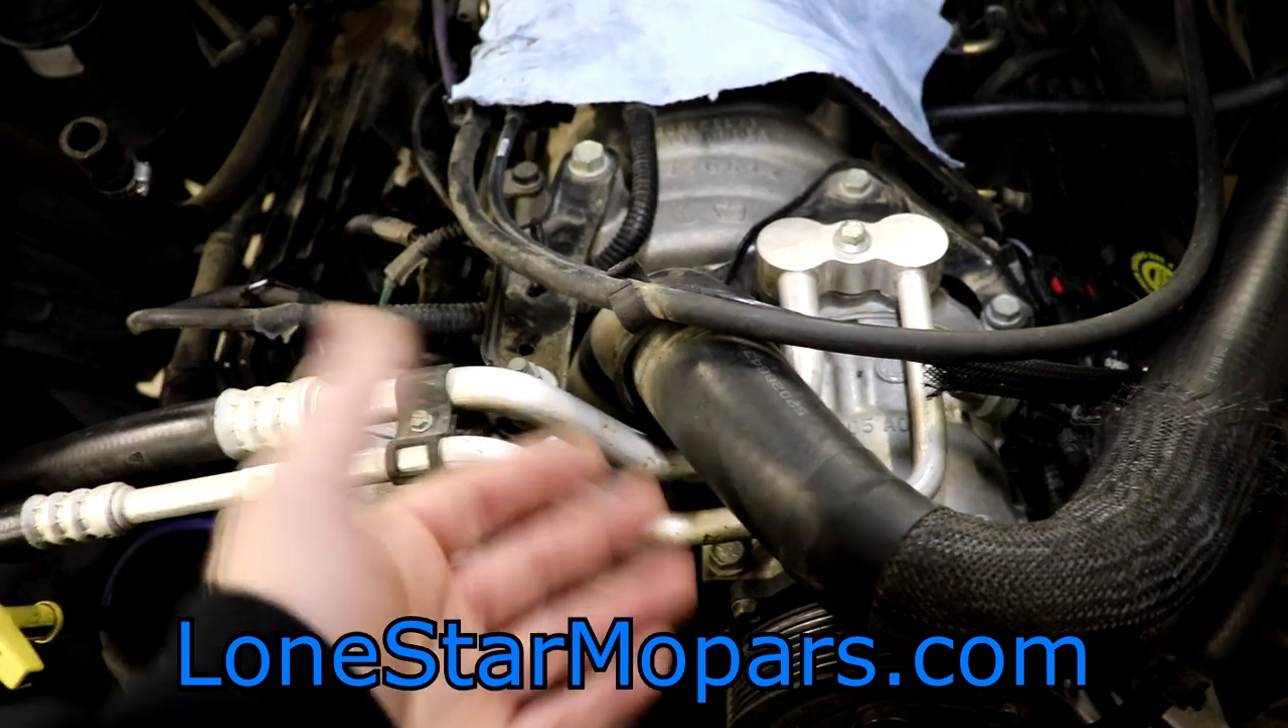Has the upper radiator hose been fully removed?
No.